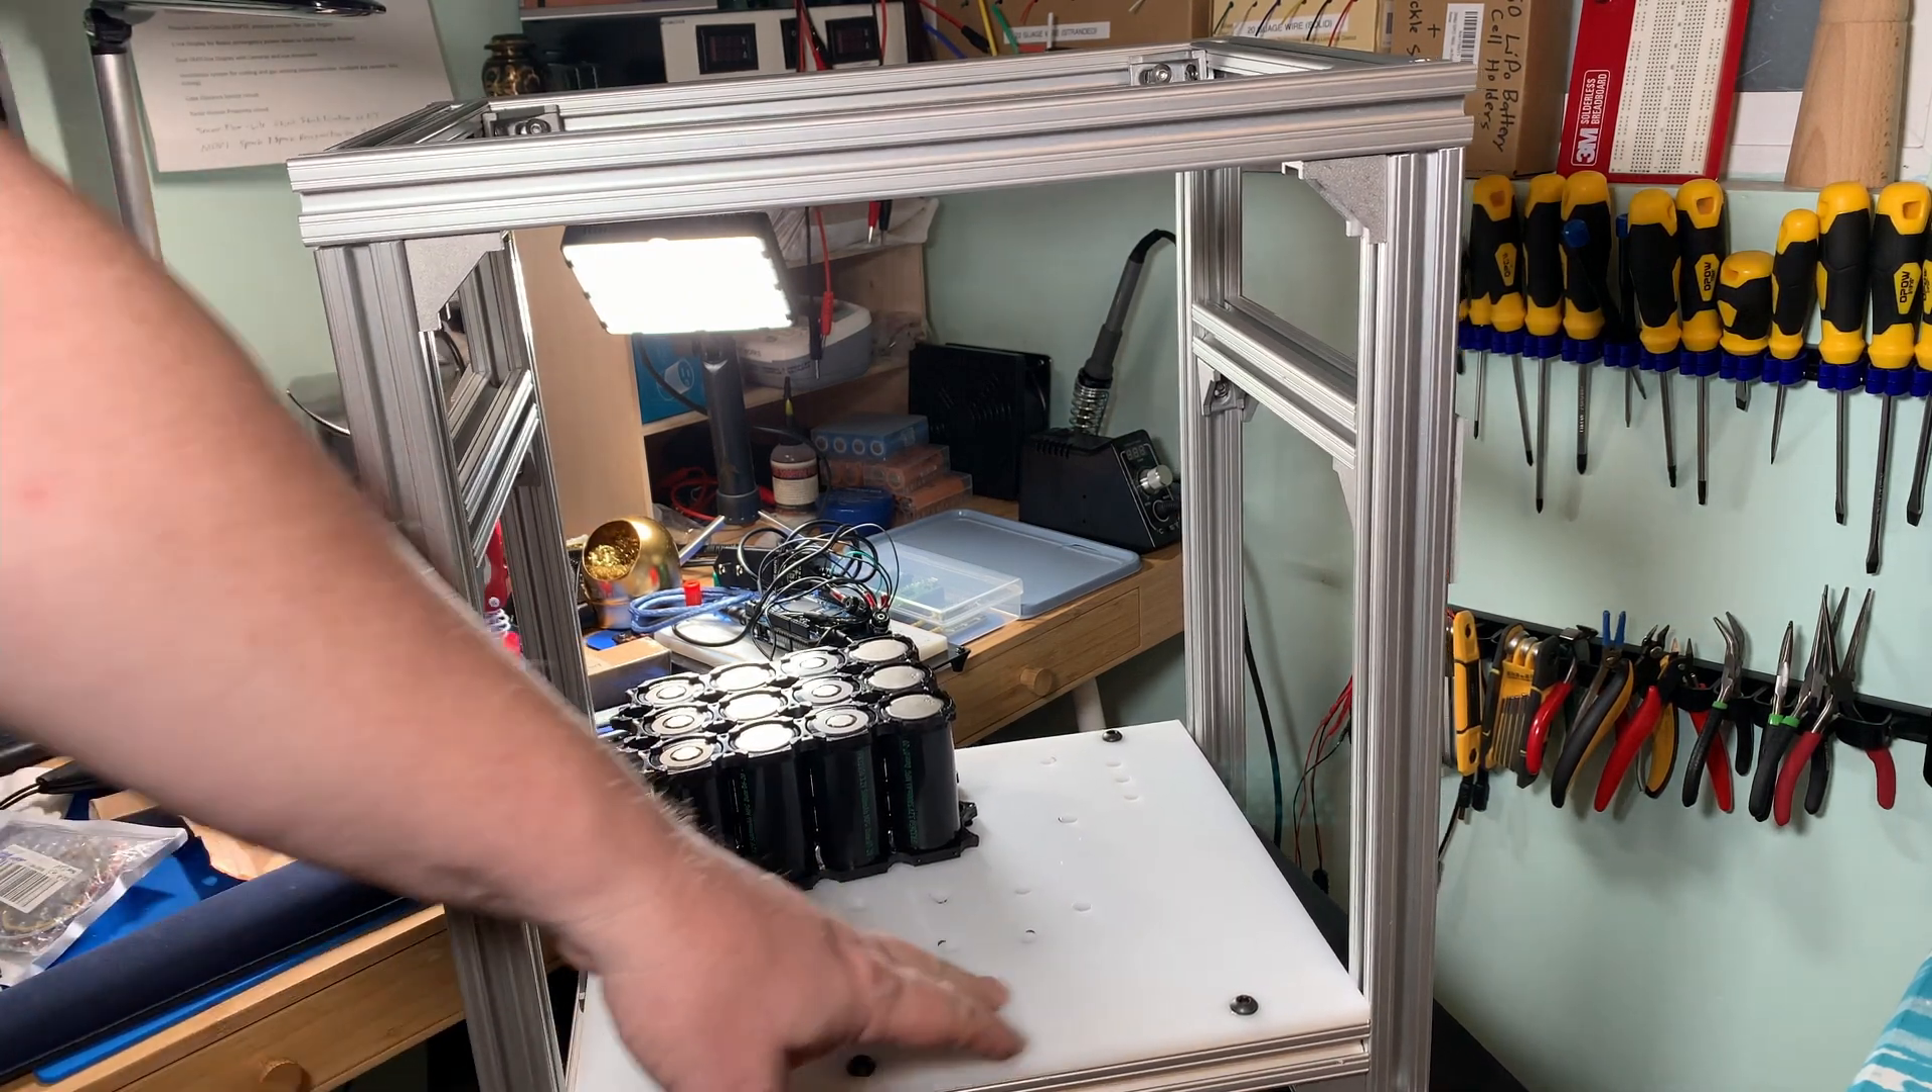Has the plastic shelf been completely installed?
Yes.